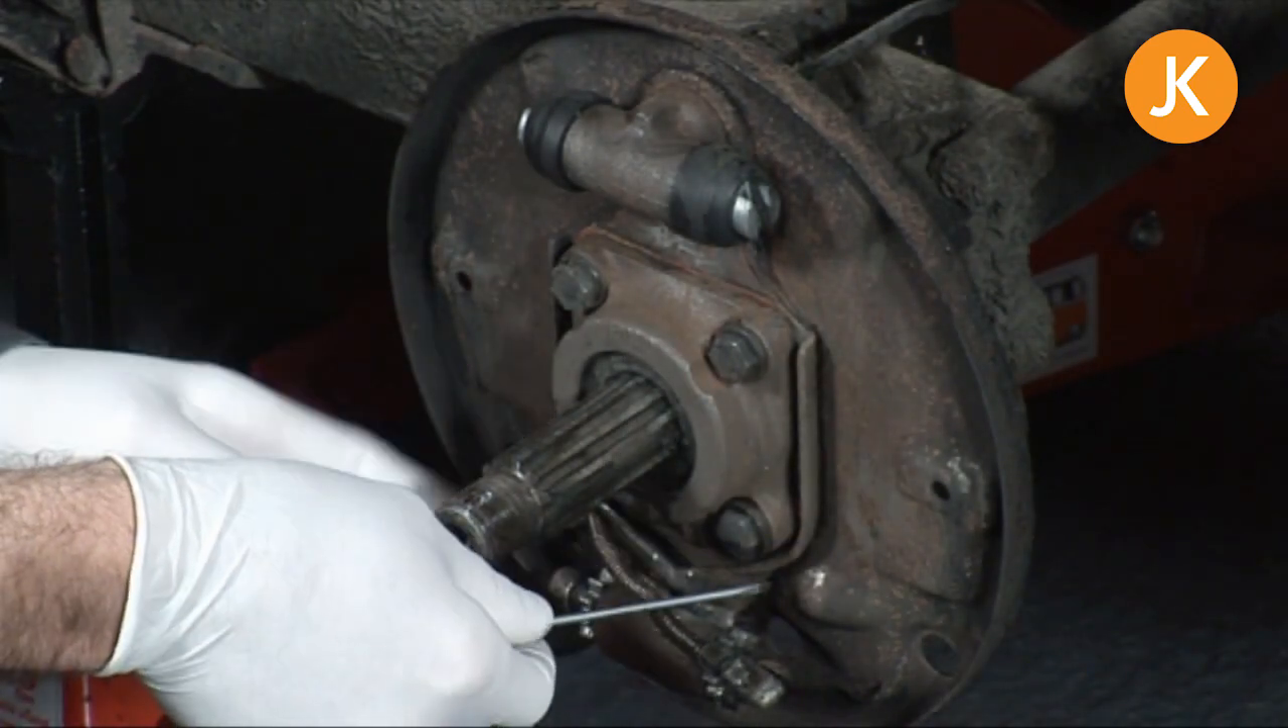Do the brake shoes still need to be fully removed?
No.